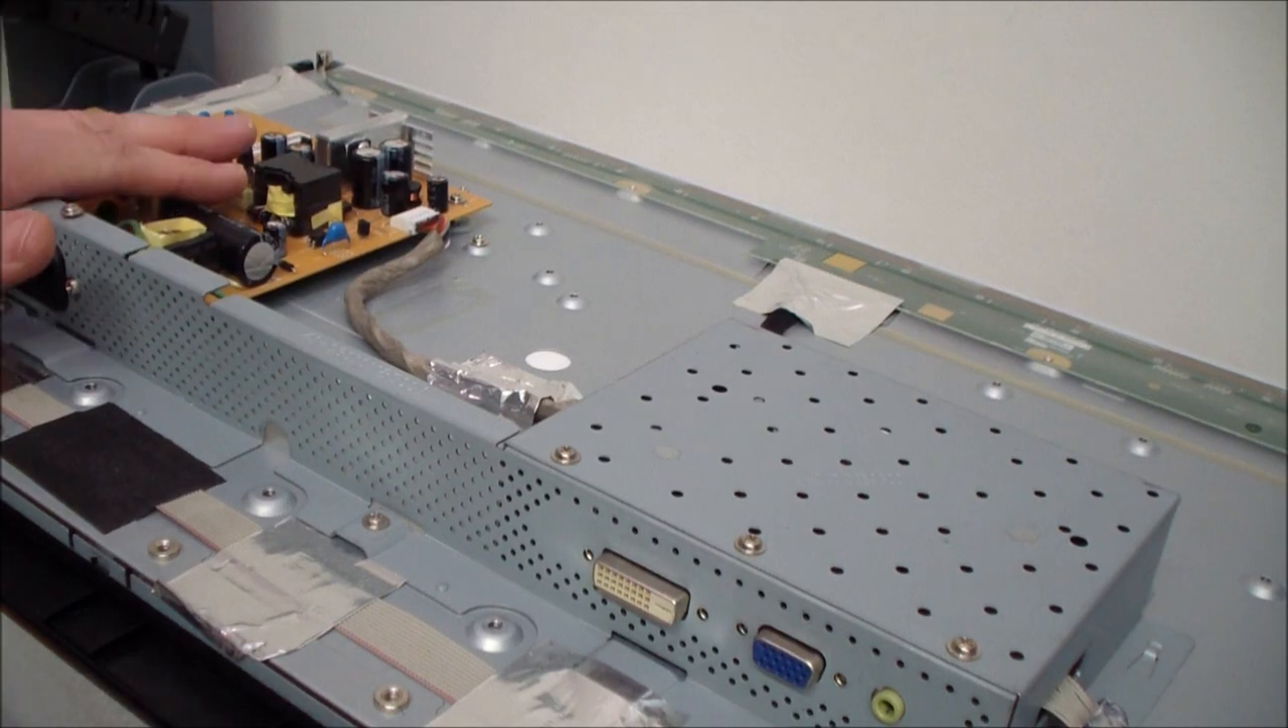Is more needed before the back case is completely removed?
No.